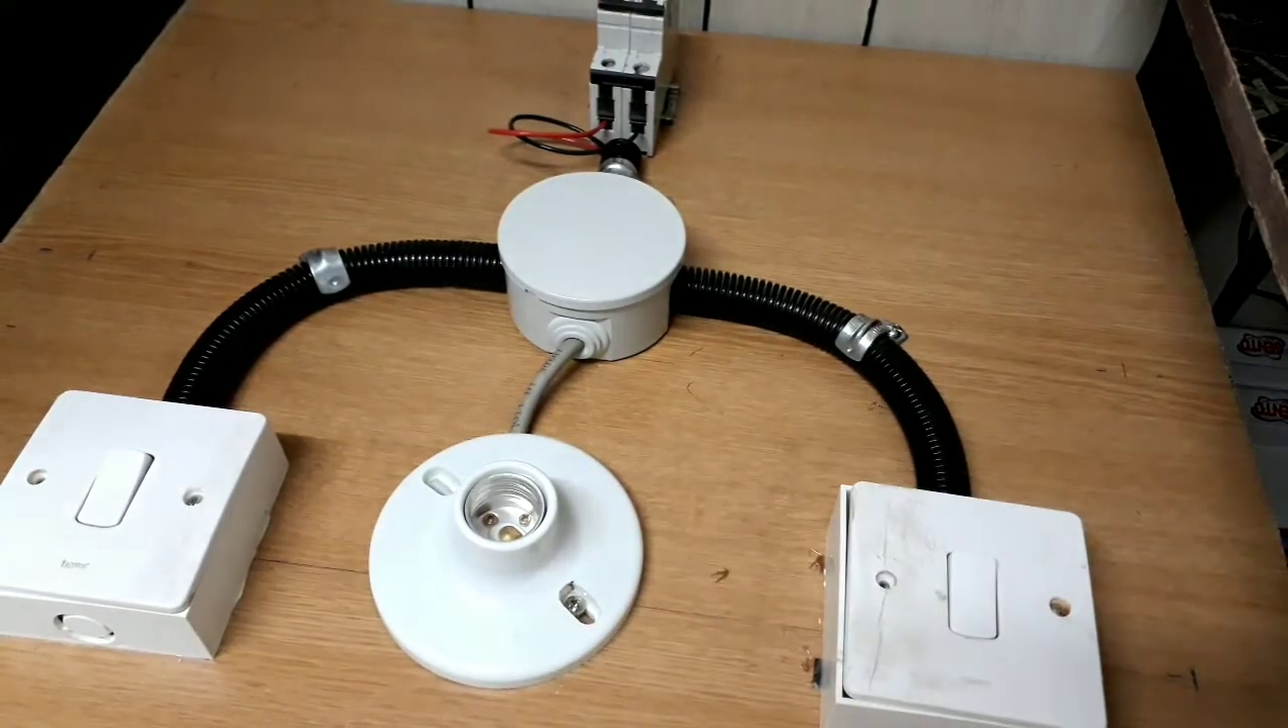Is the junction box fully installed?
Yes.